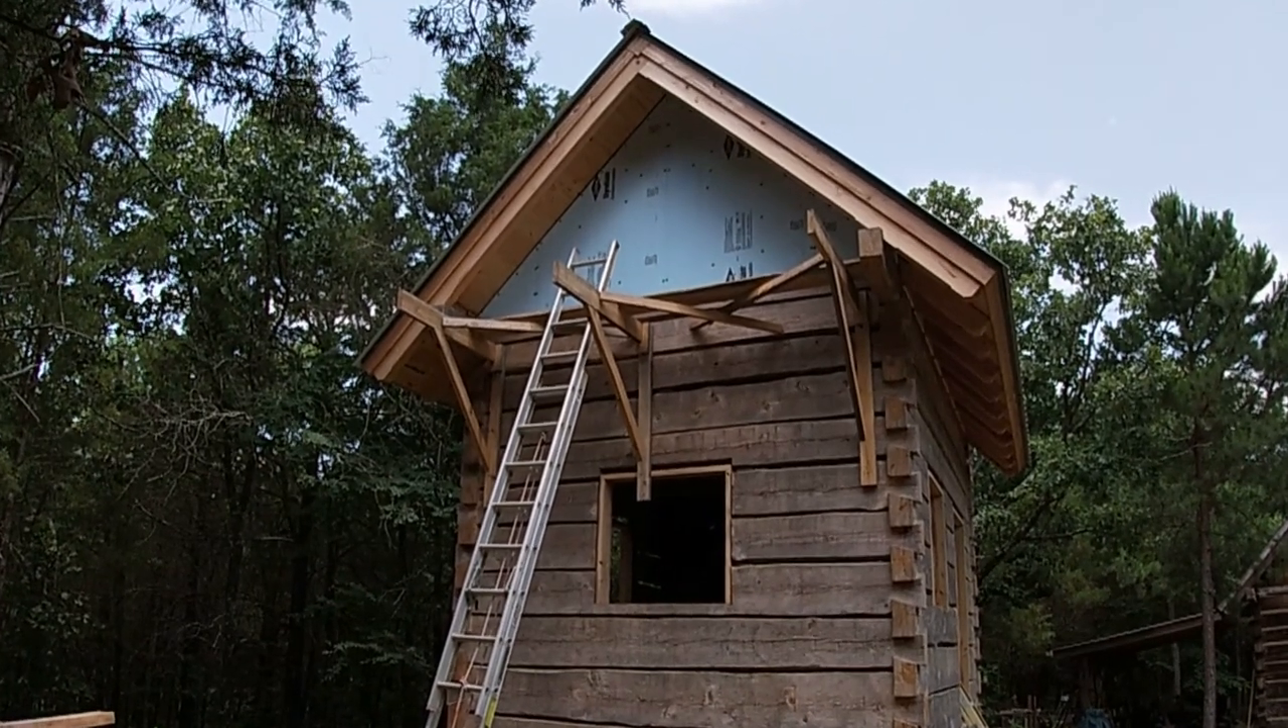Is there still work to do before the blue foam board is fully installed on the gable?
No.